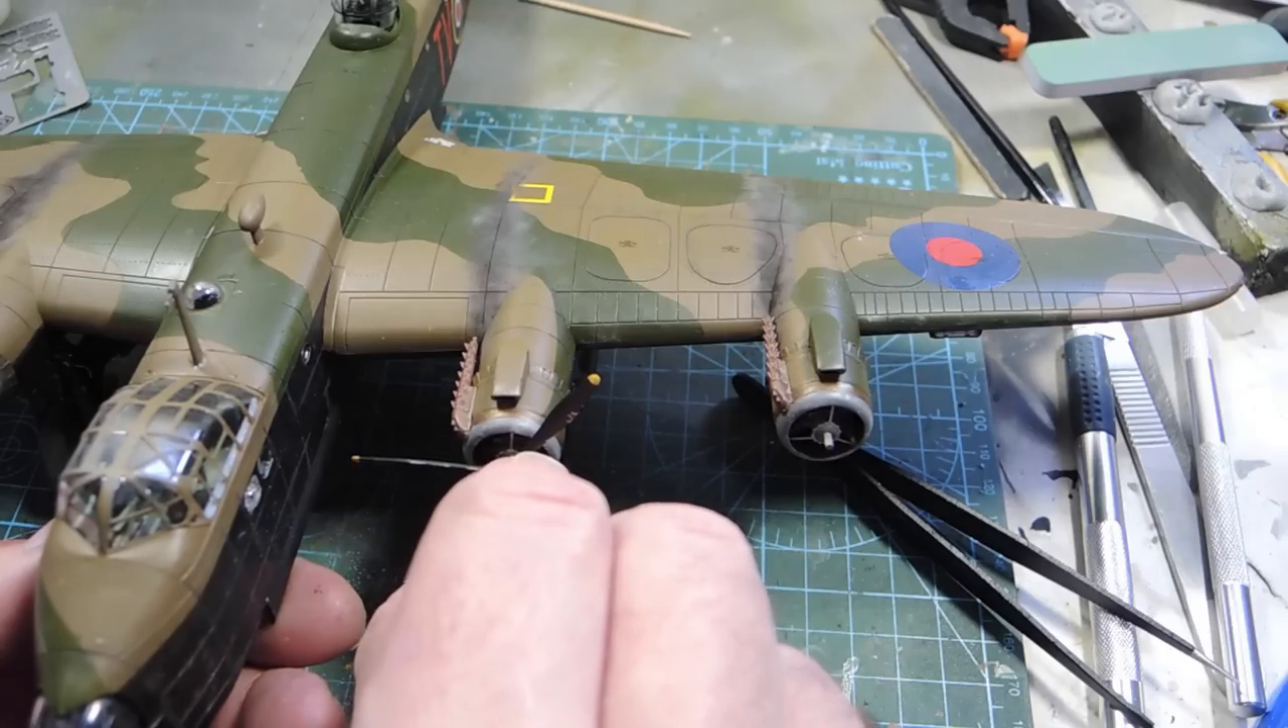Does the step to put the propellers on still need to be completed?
Yes.